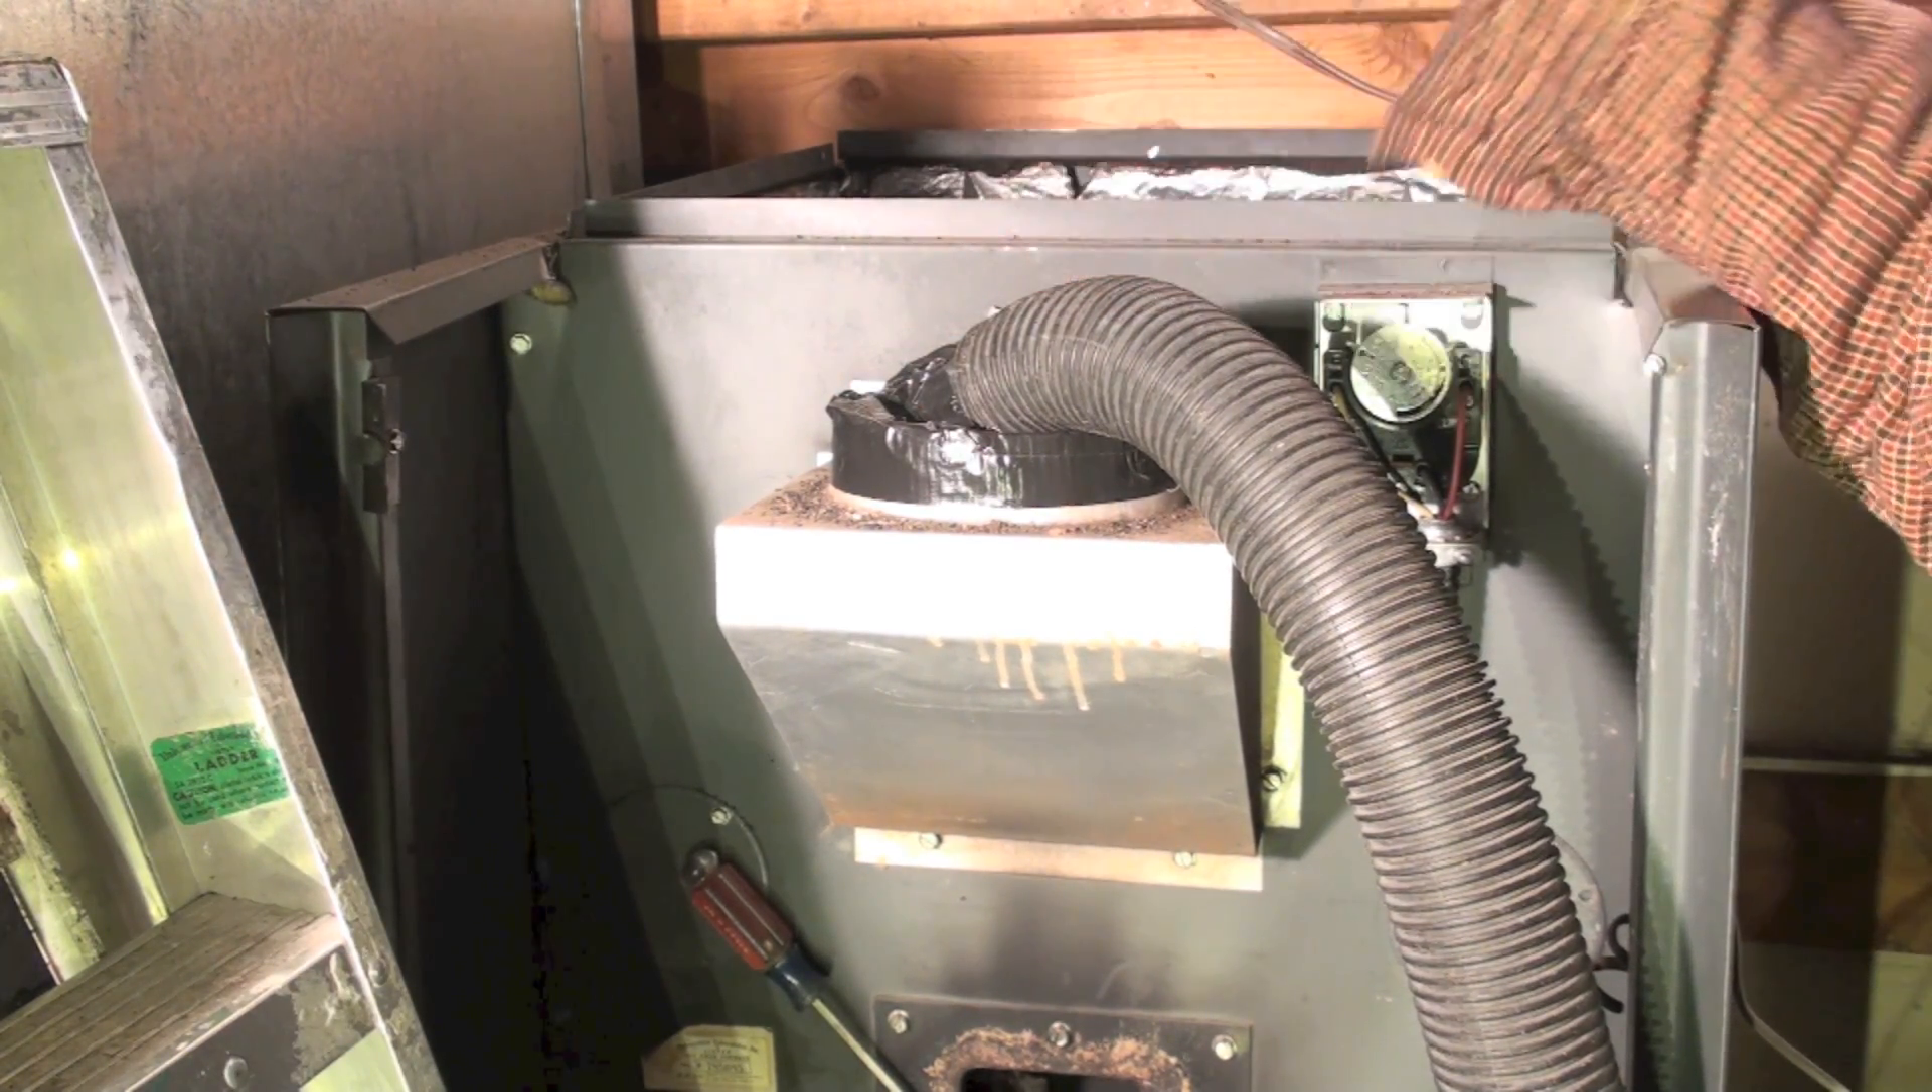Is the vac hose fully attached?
Yes.